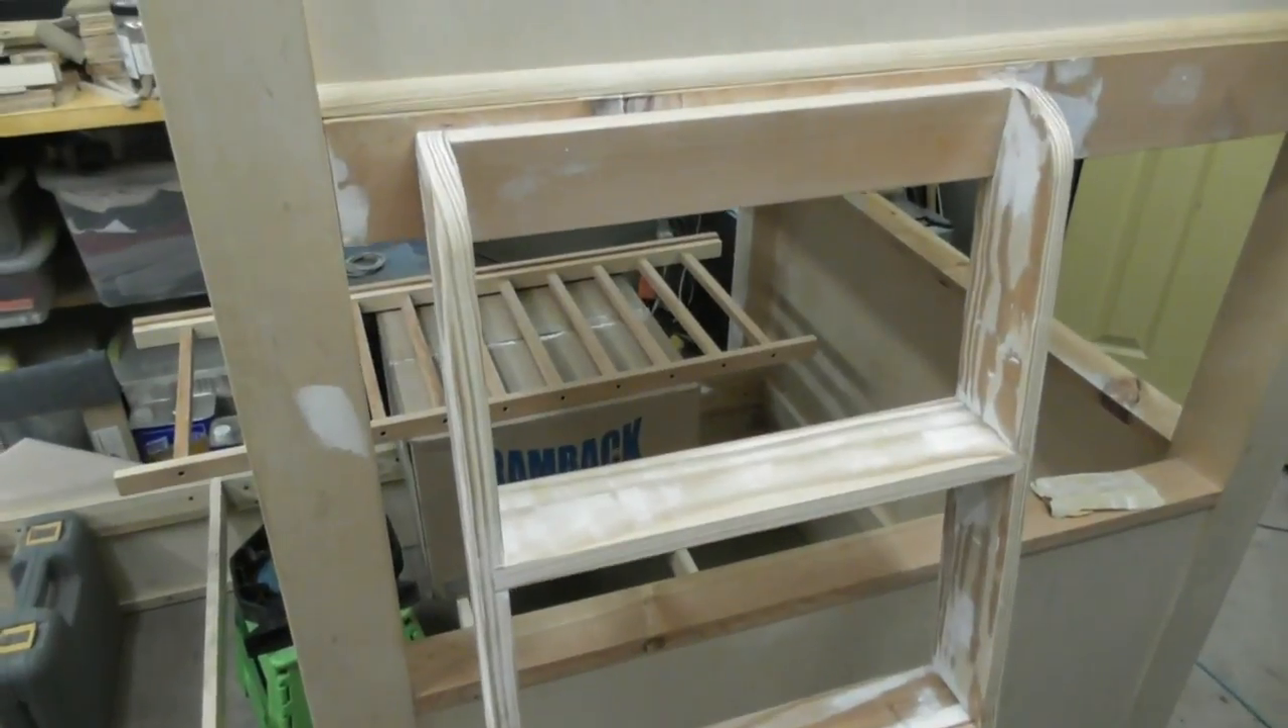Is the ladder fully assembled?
Yes.